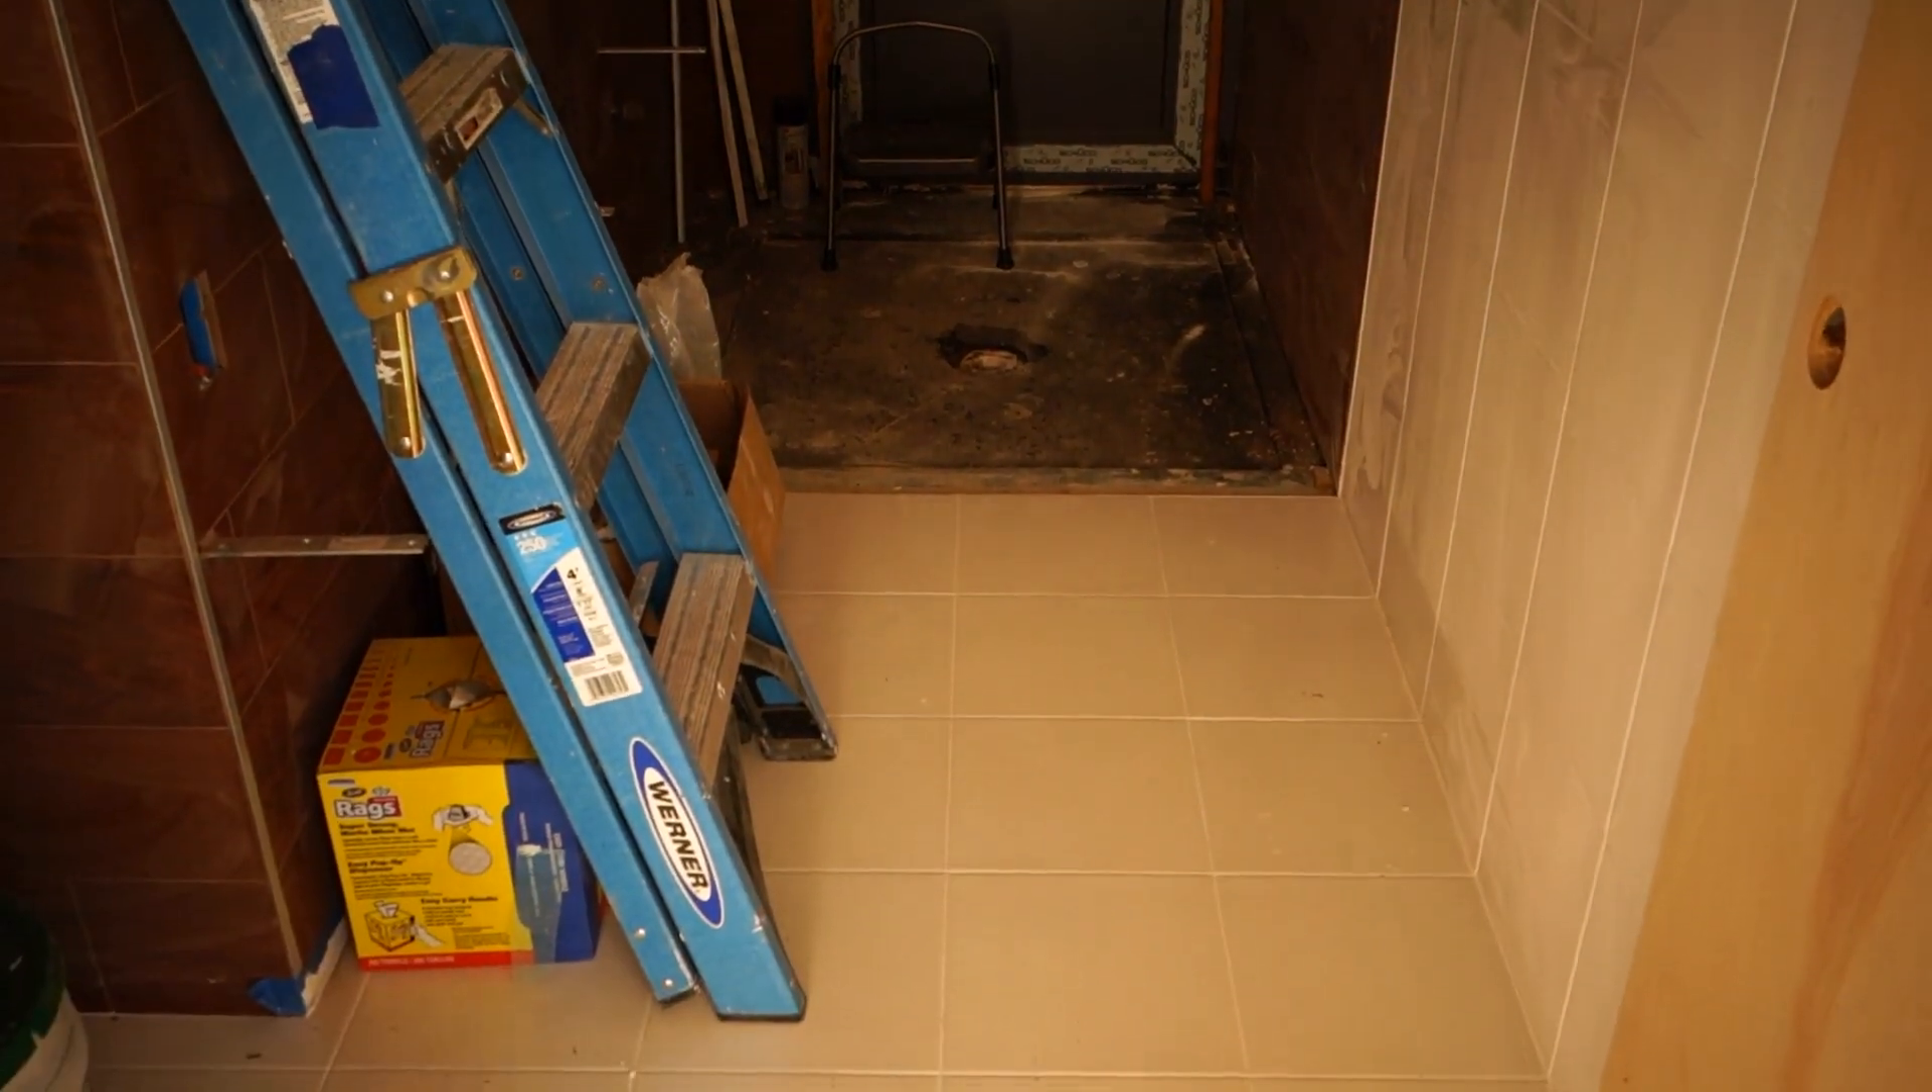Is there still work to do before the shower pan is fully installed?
Yes.